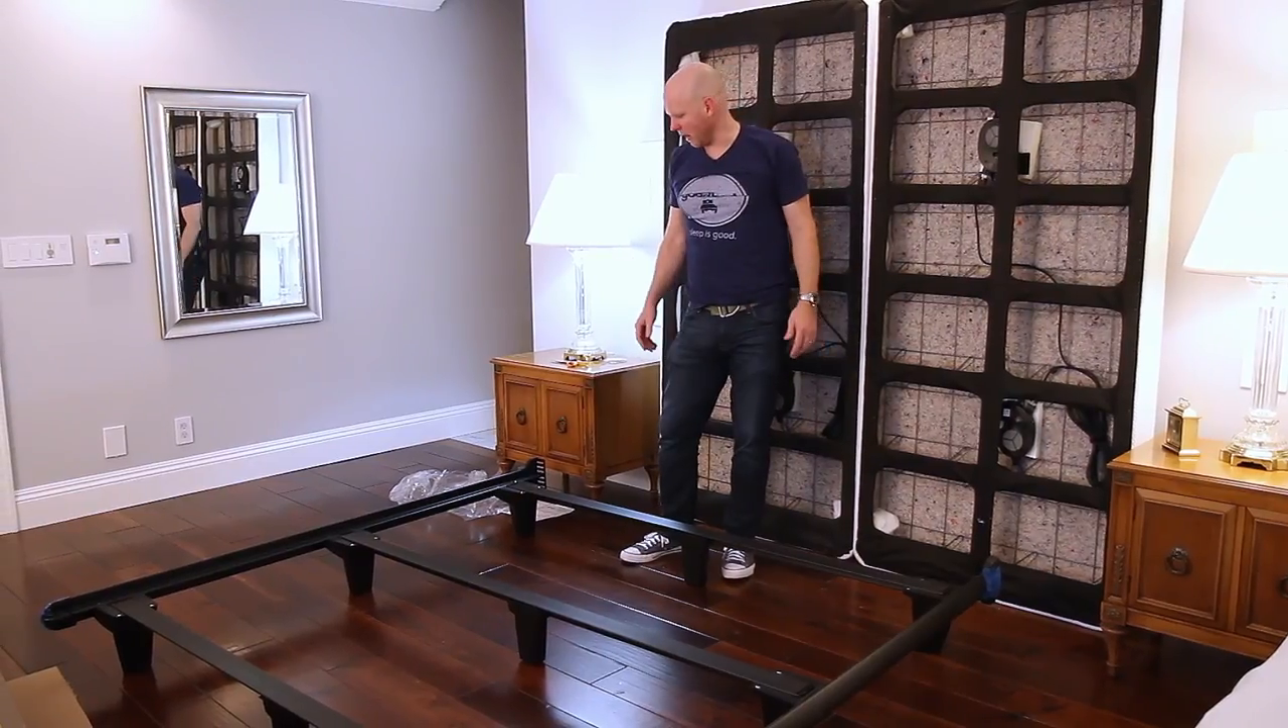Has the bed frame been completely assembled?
Yes.